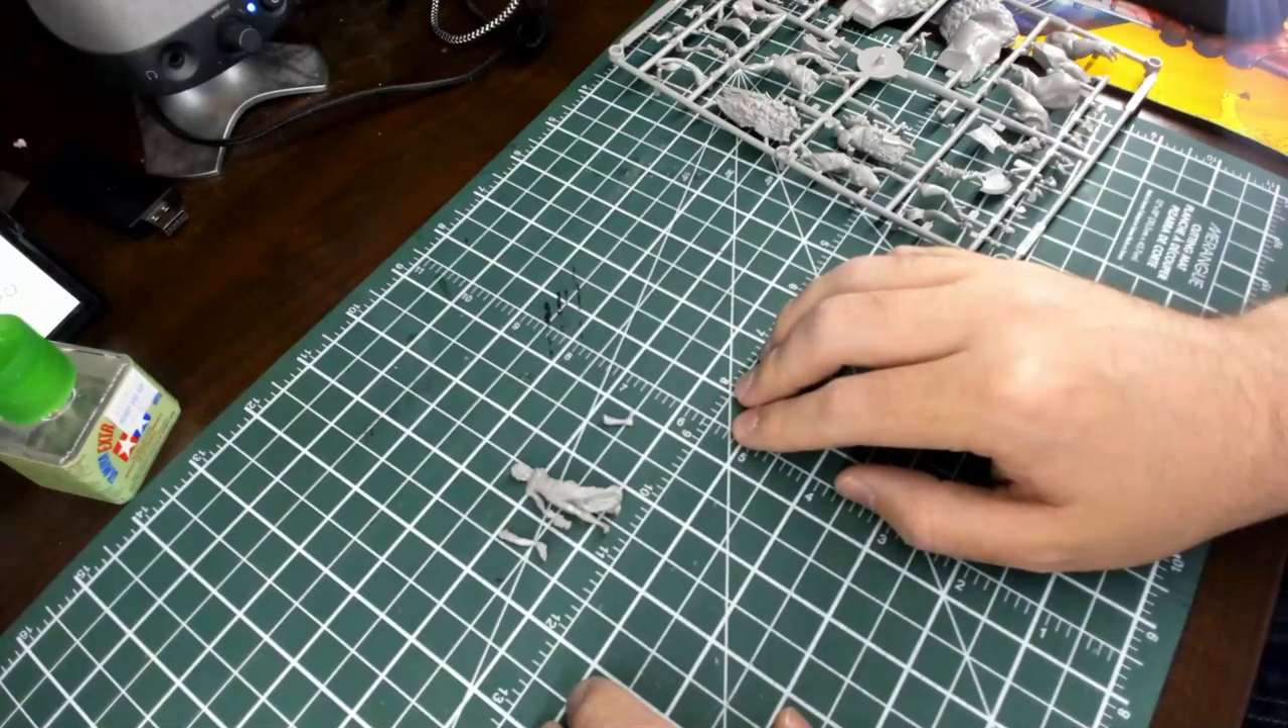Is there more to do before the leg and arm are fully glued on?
Yes.